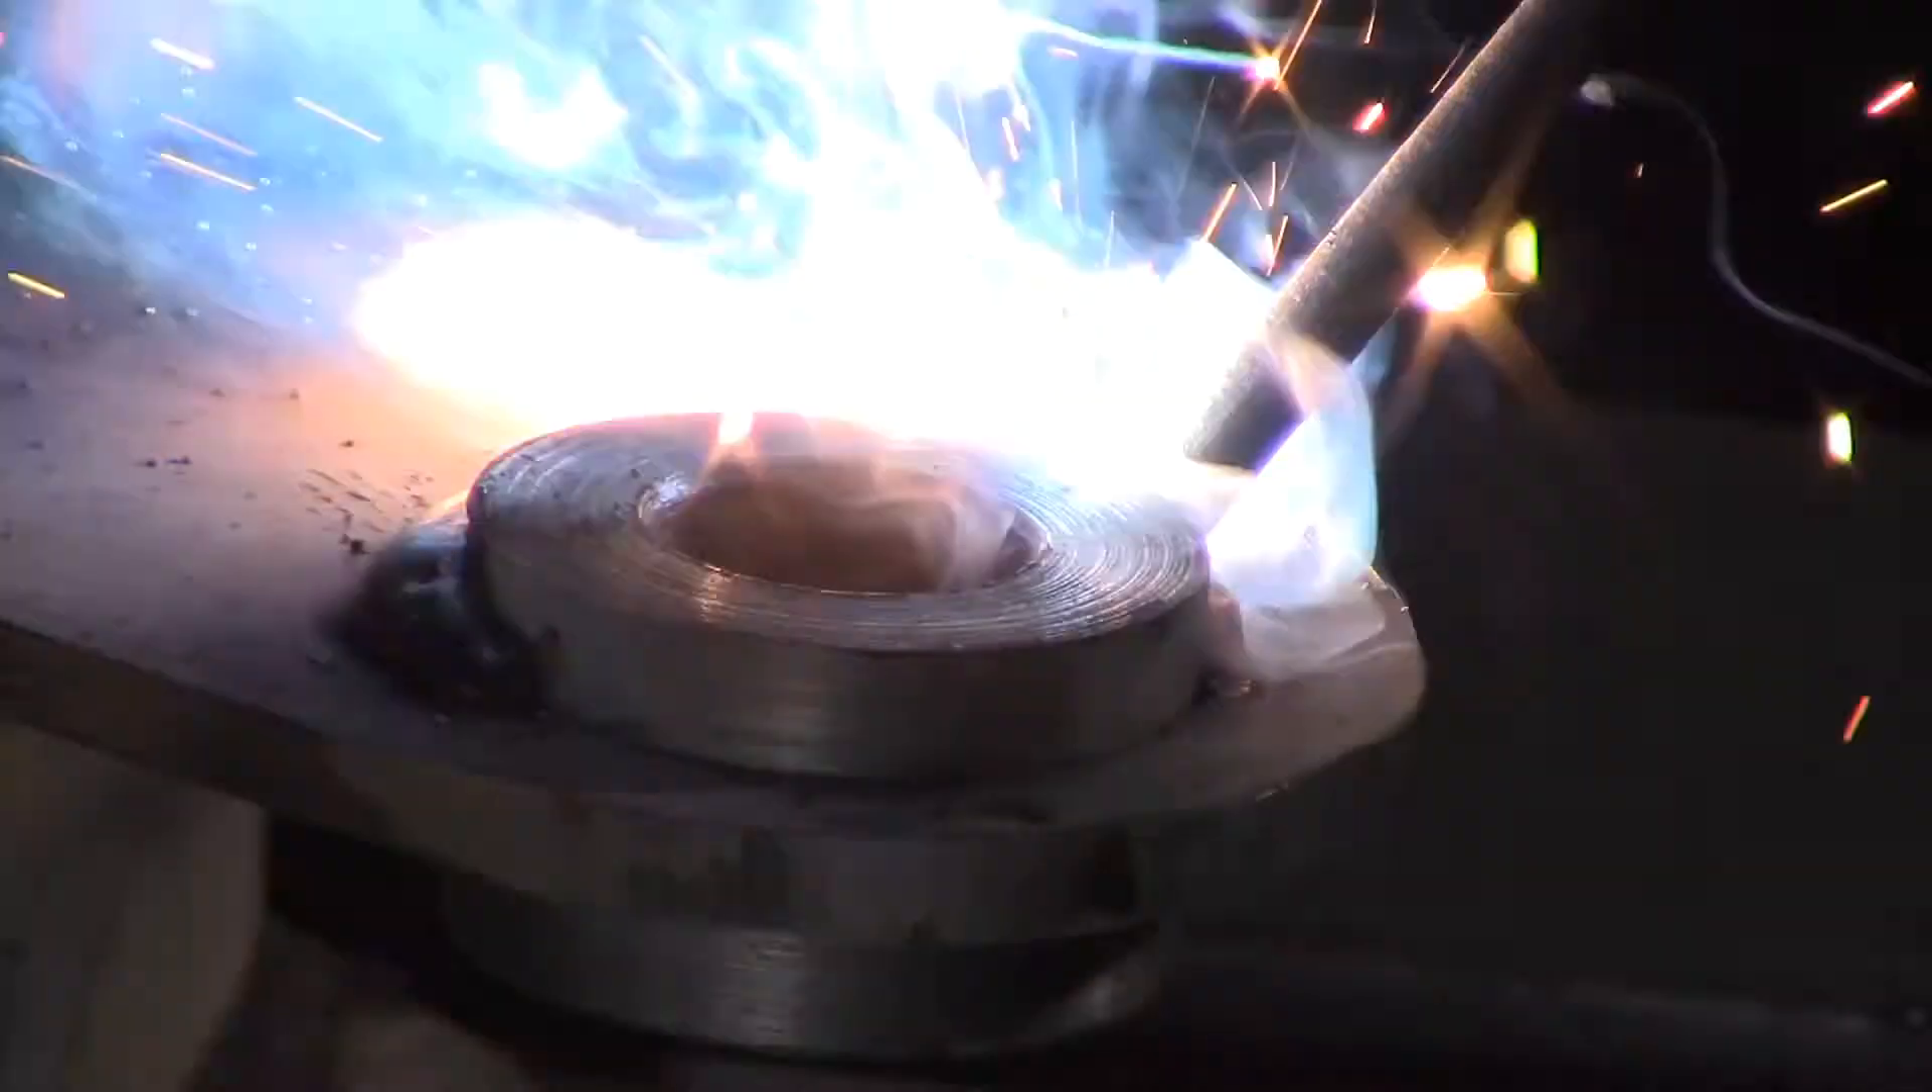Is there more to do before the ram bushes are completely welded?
Yes.